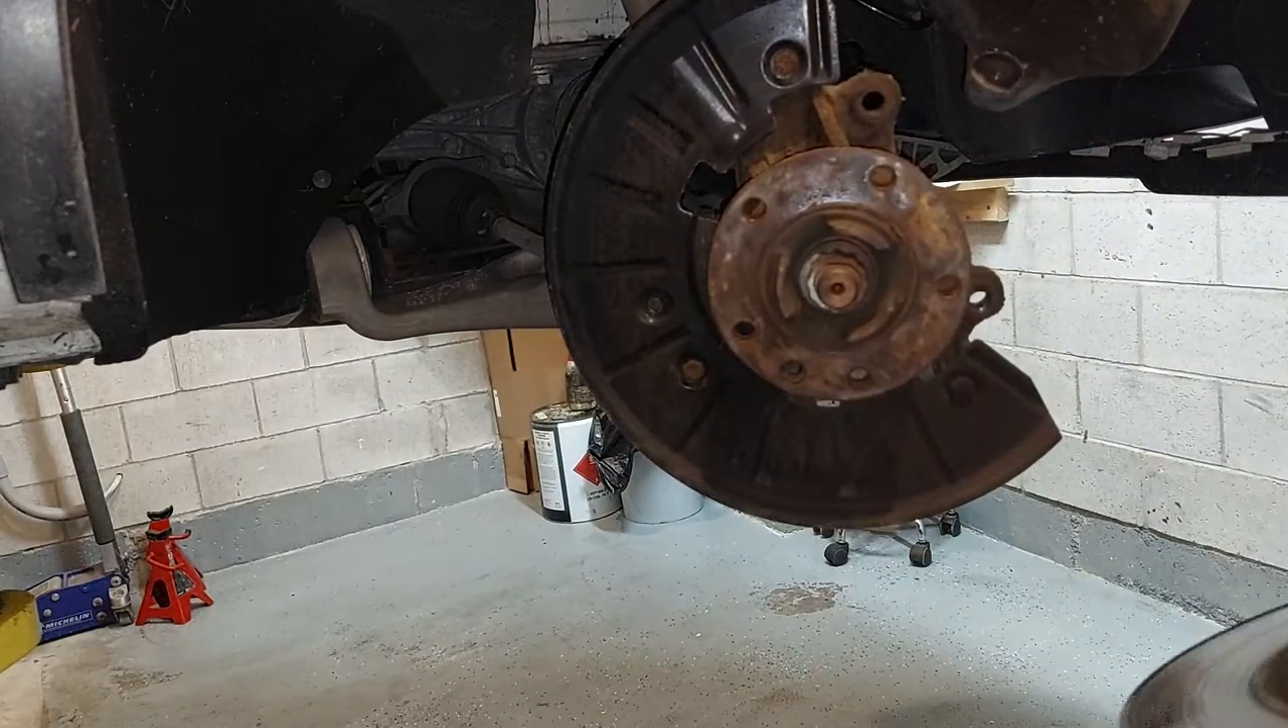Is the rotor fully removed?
Yes.